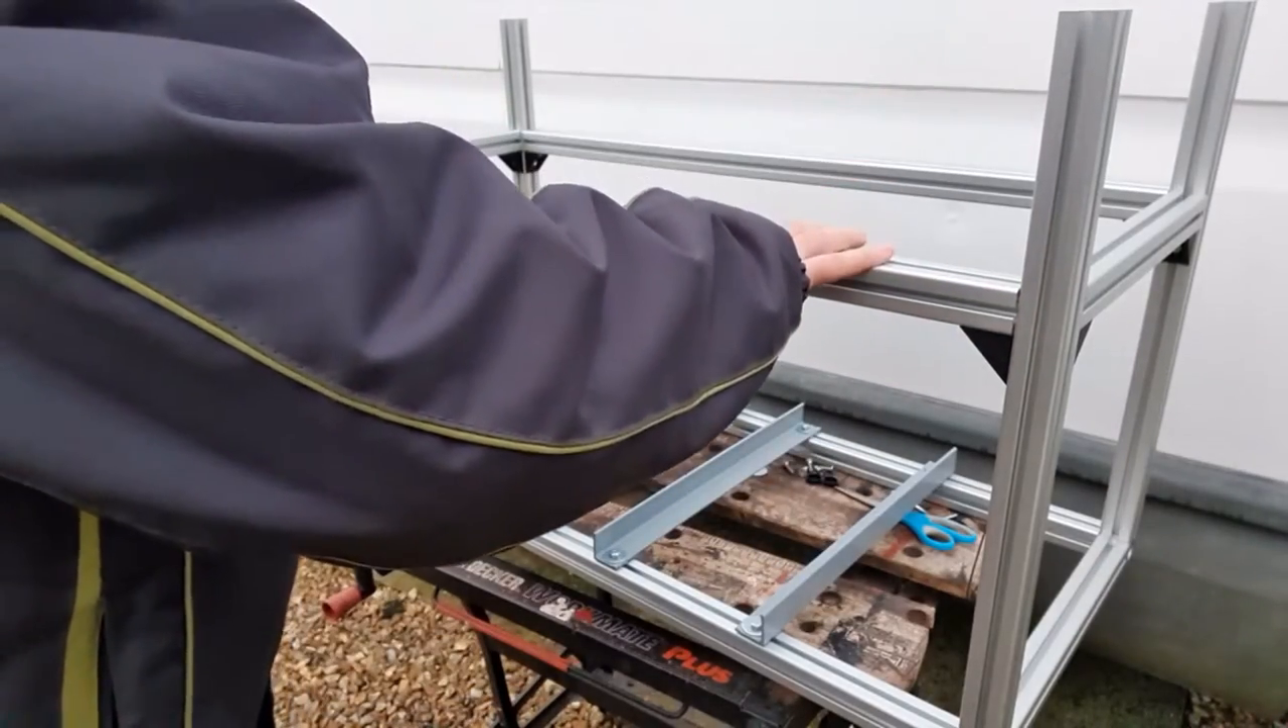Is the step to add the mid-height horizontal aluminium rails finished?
Yes.